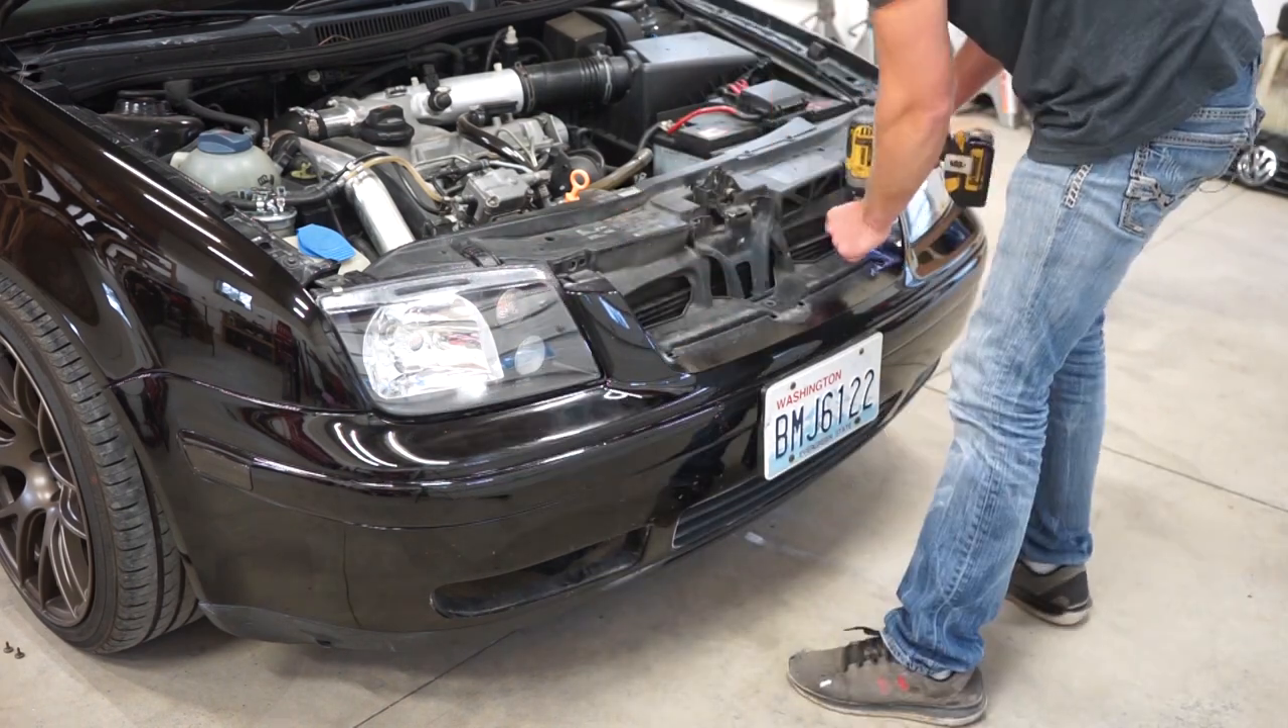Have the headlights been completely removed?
No.